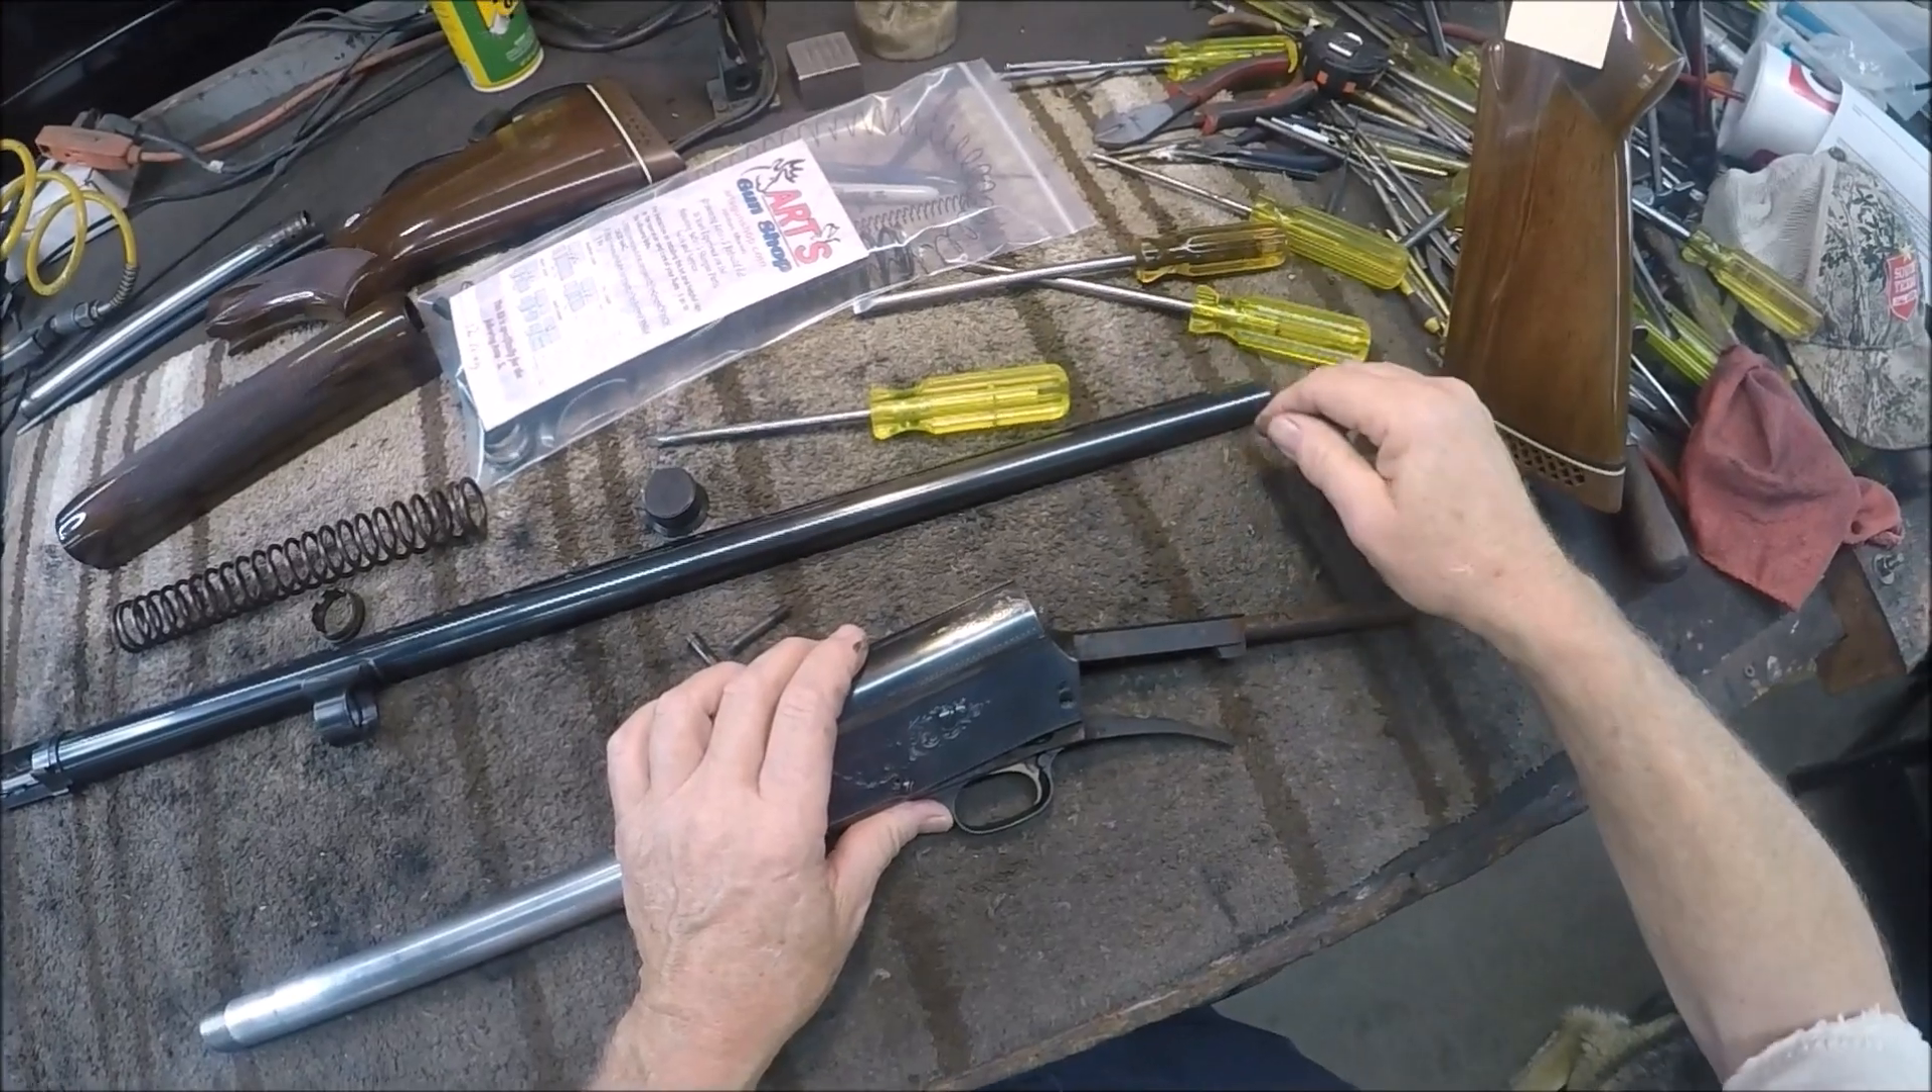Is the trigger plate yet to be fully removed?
Yes.